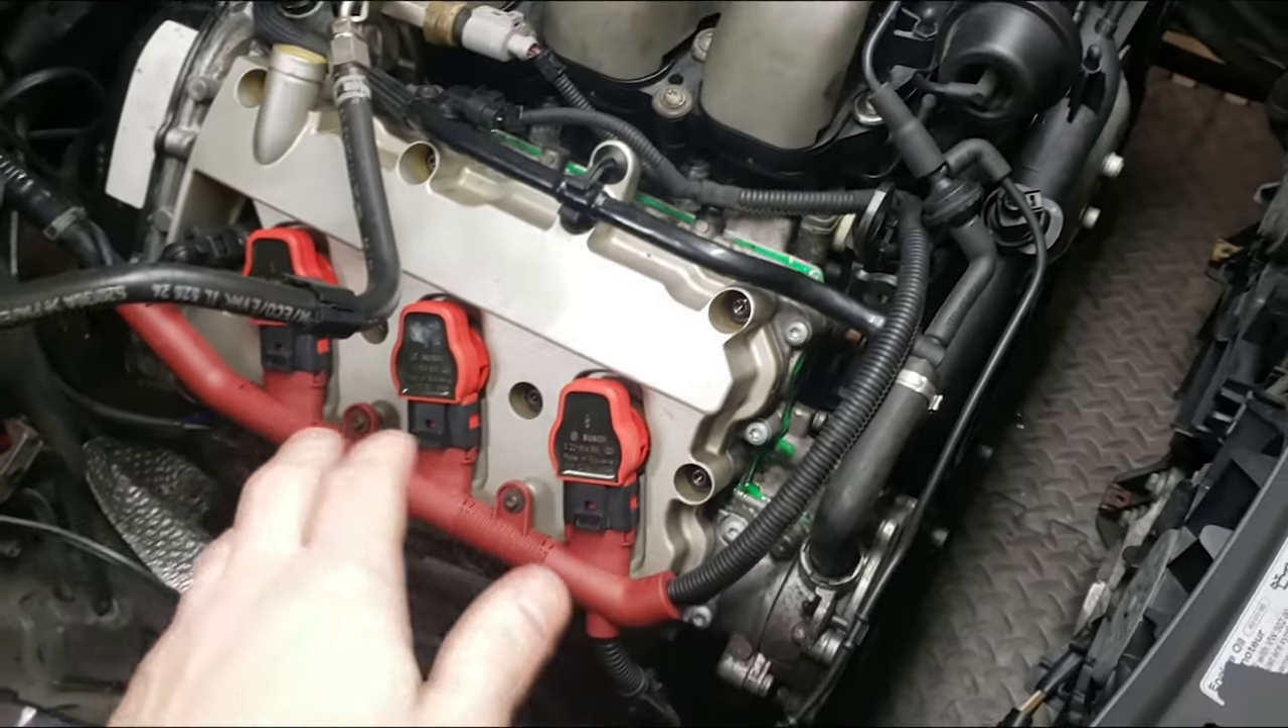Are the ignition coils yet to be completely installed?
No.